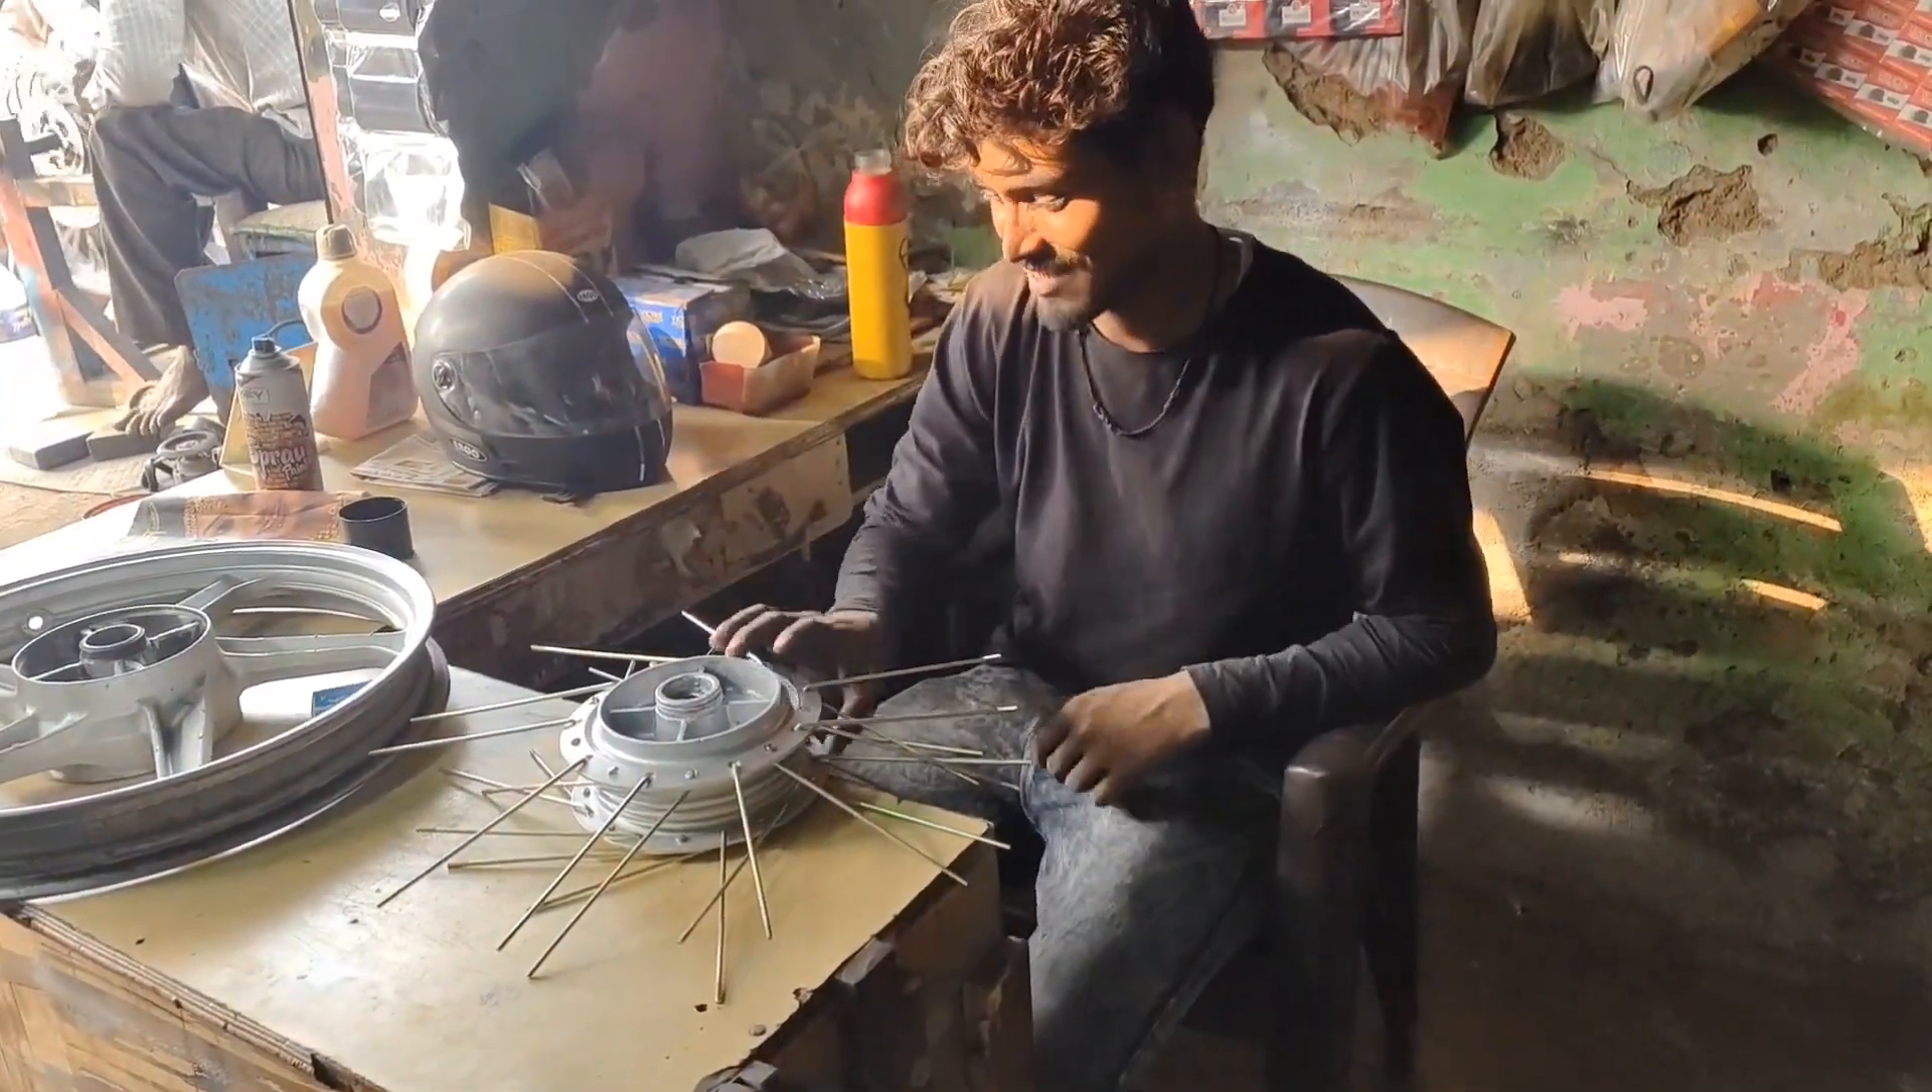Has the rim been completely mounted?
No.